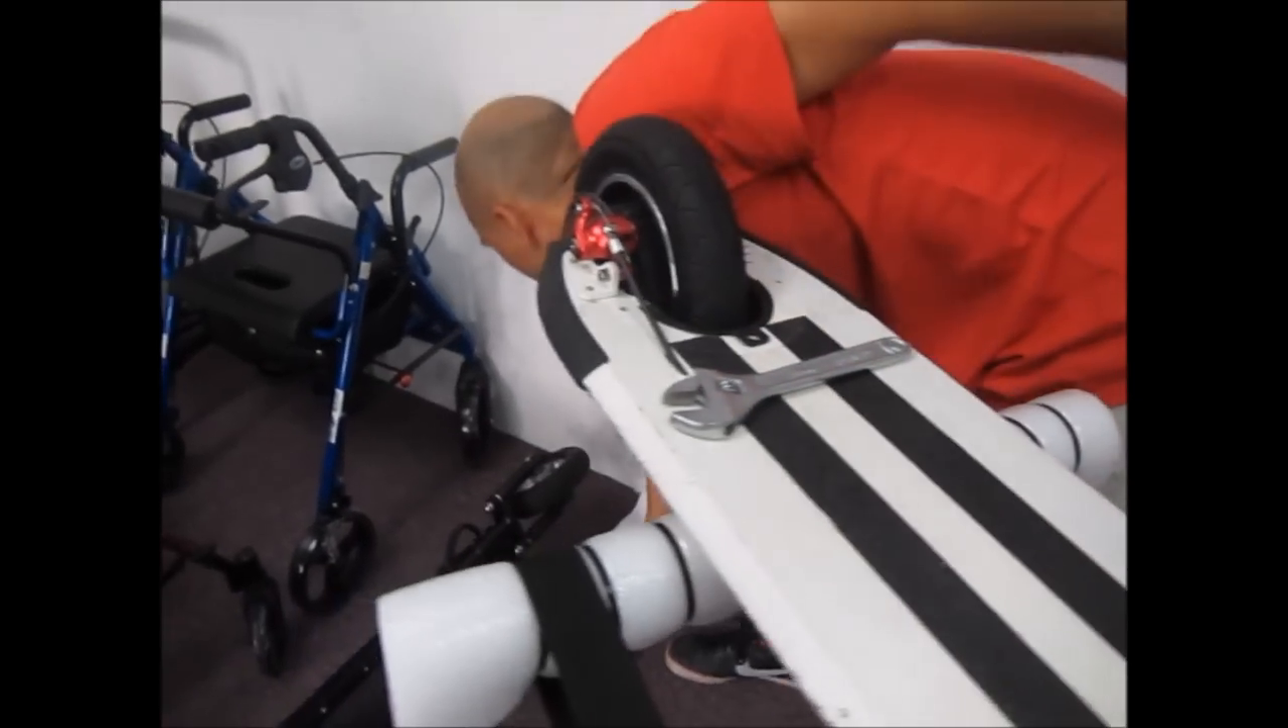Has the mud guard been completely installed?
No.